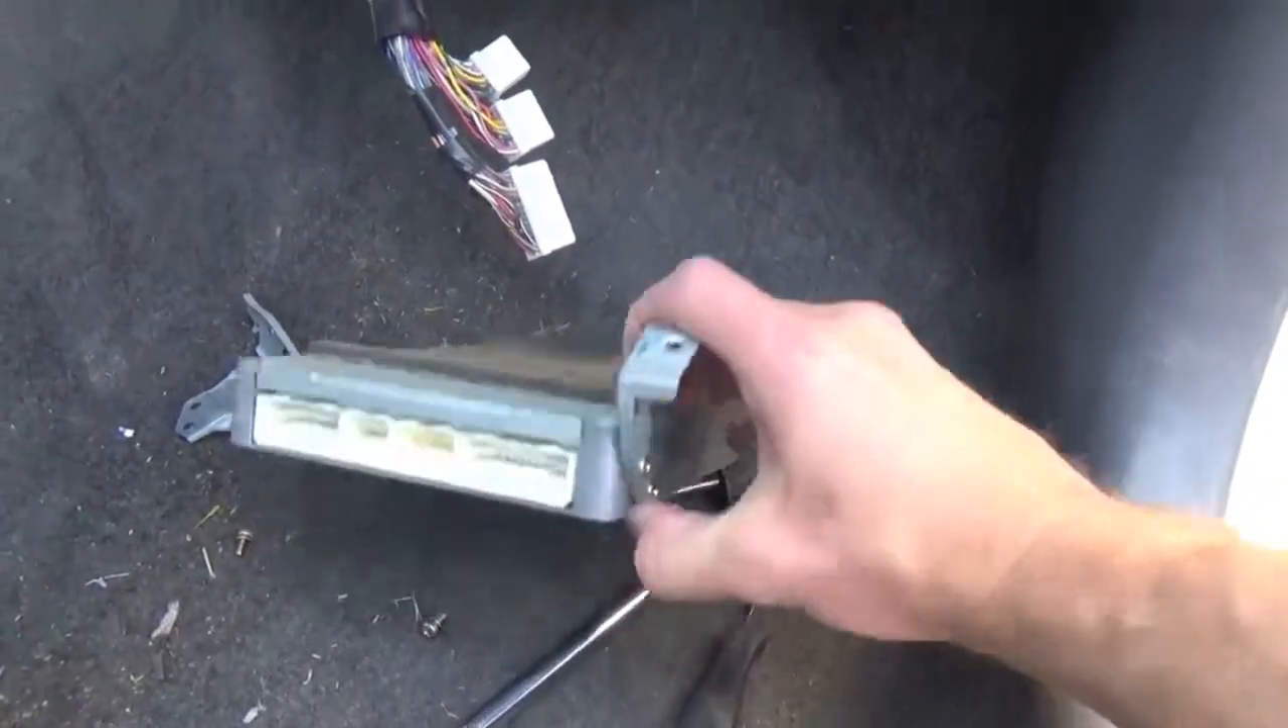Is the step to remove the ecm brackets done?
No.